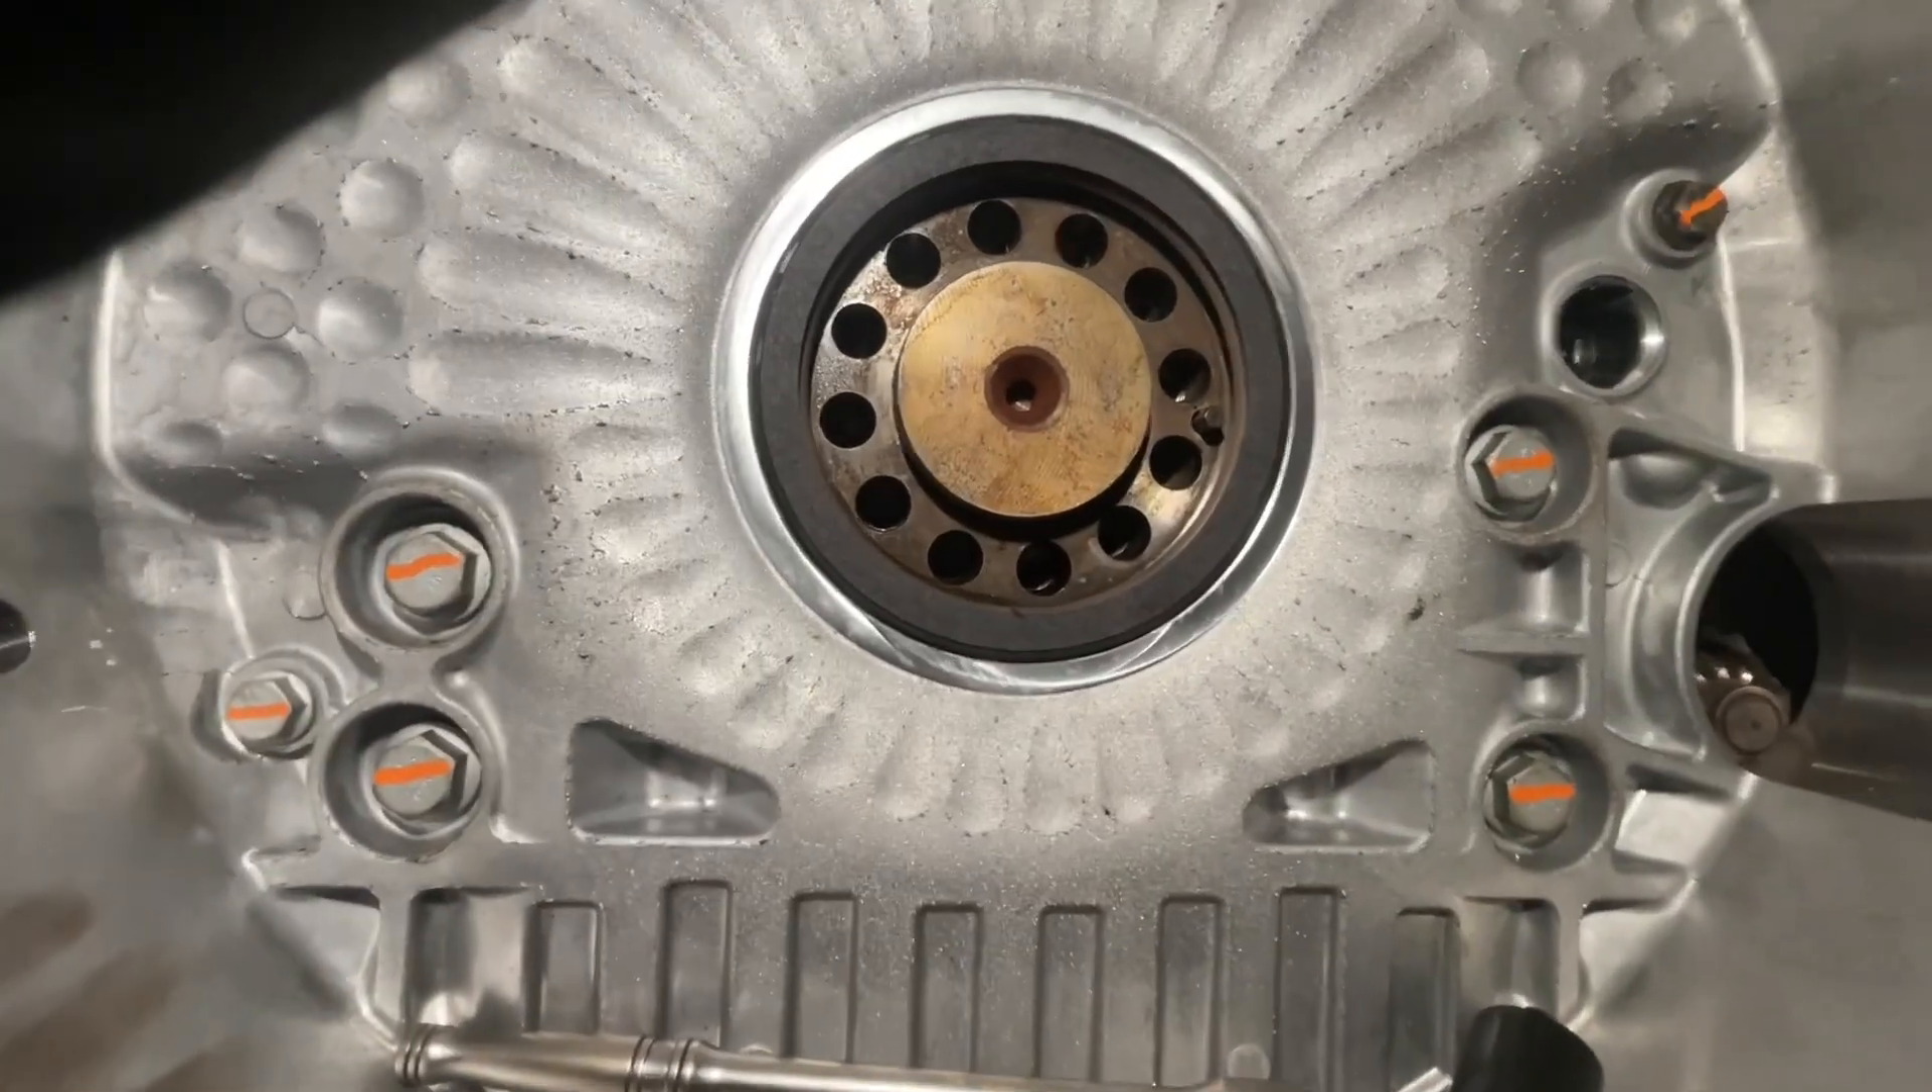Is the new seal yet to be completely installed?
No.